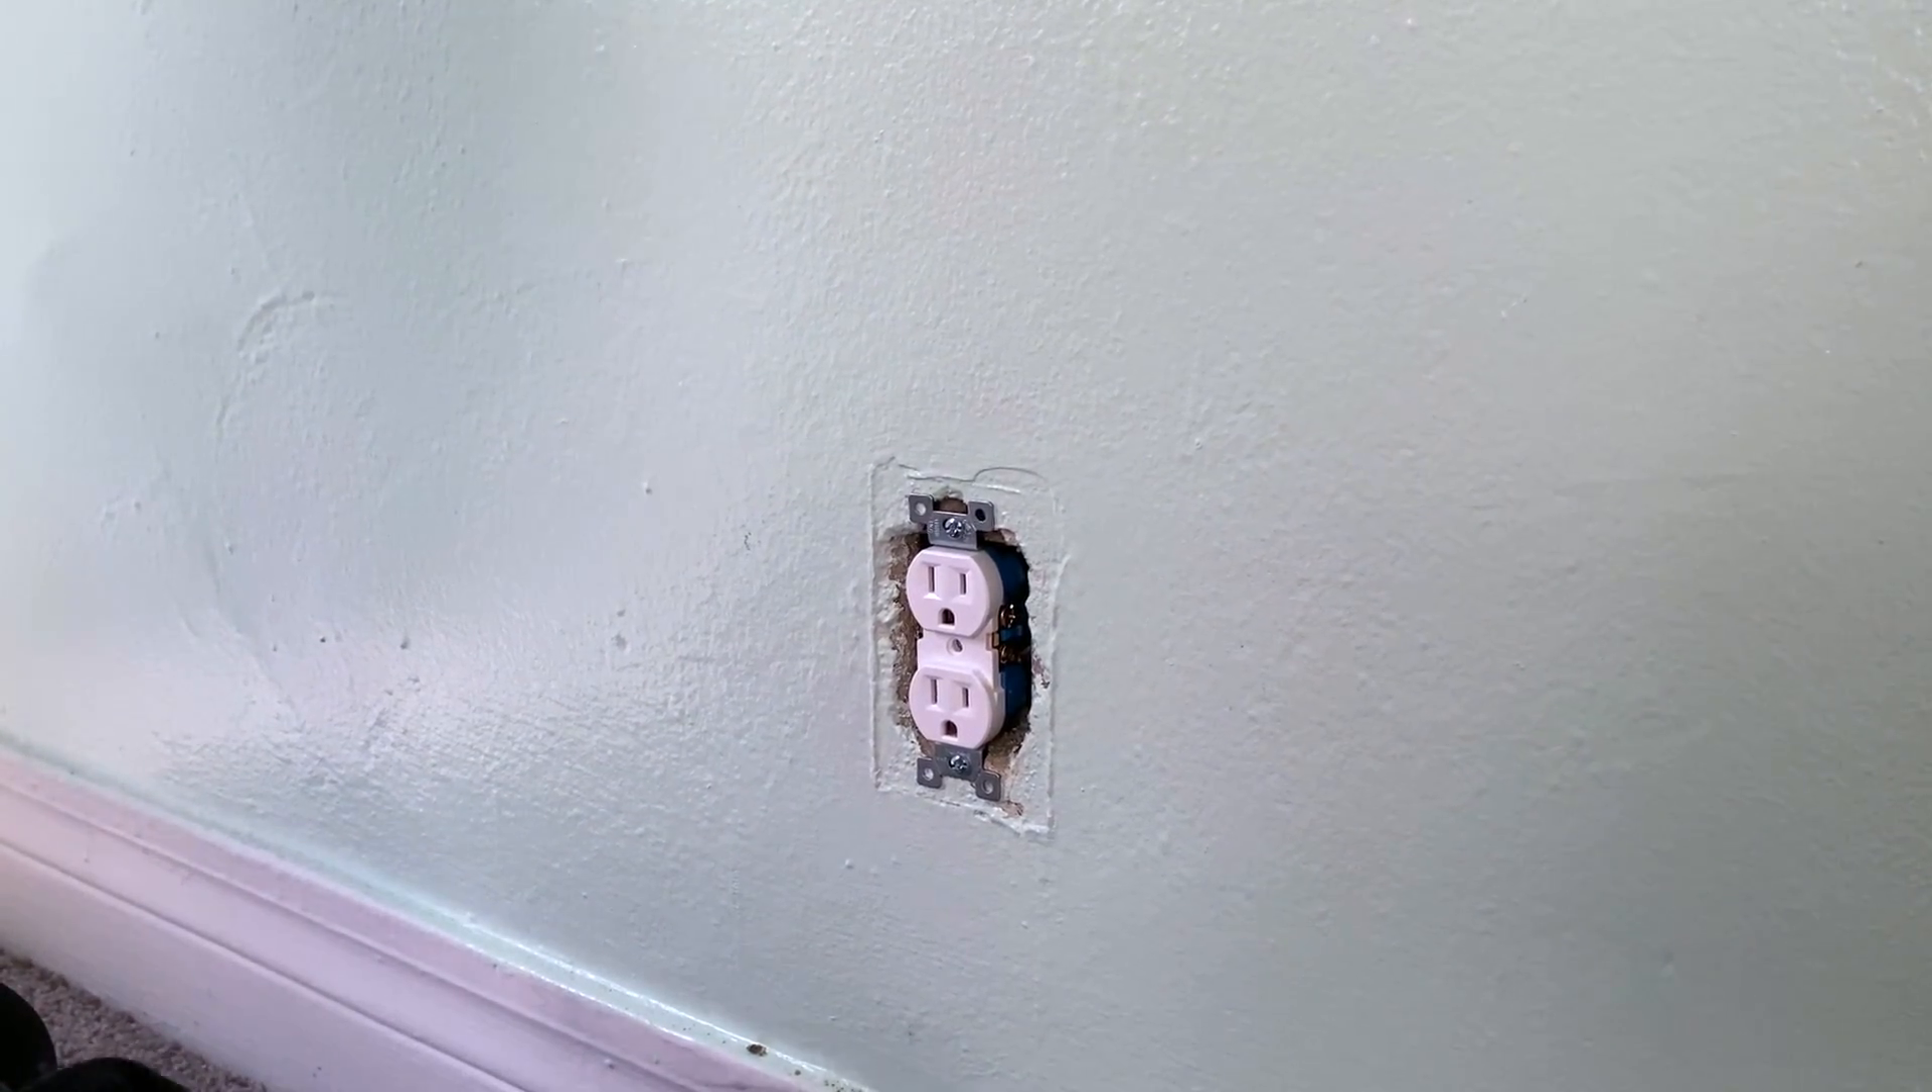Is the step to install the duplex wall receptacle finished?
Yes.